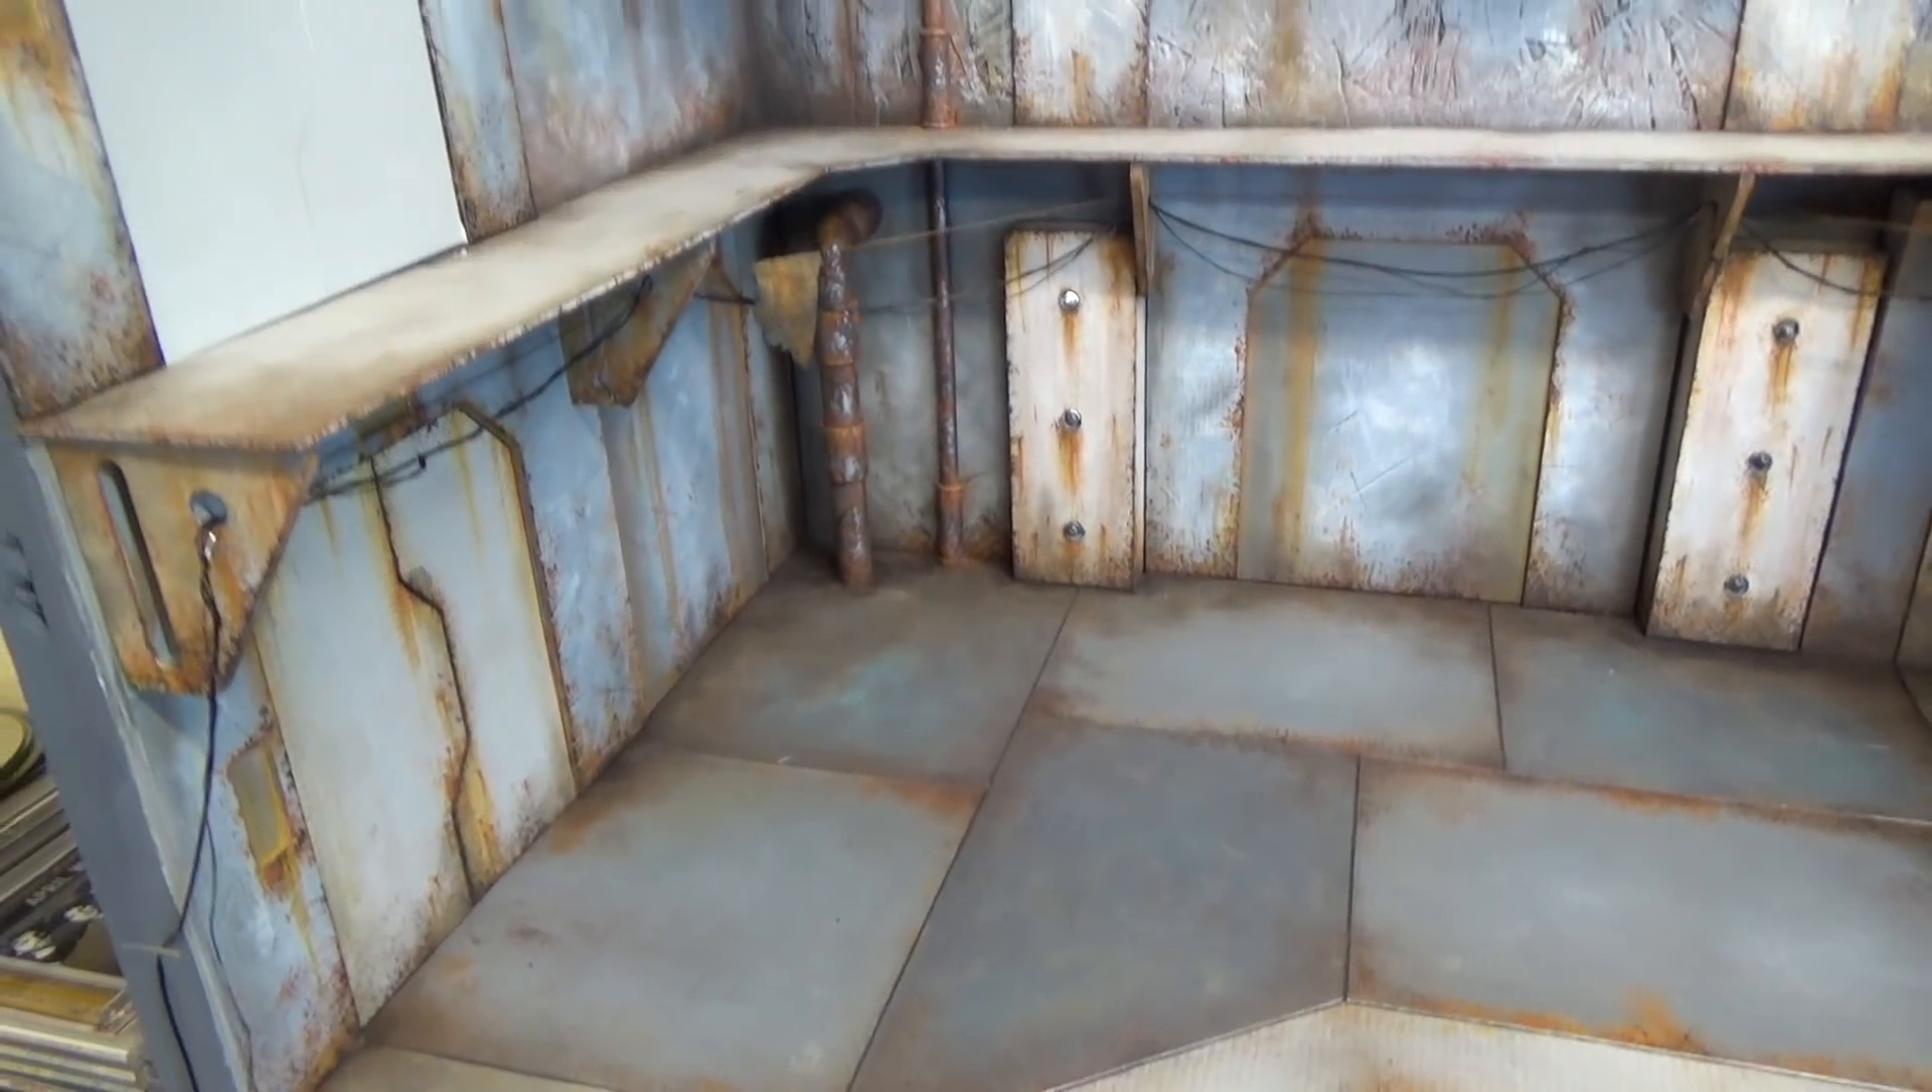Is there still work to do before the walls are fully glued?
No.